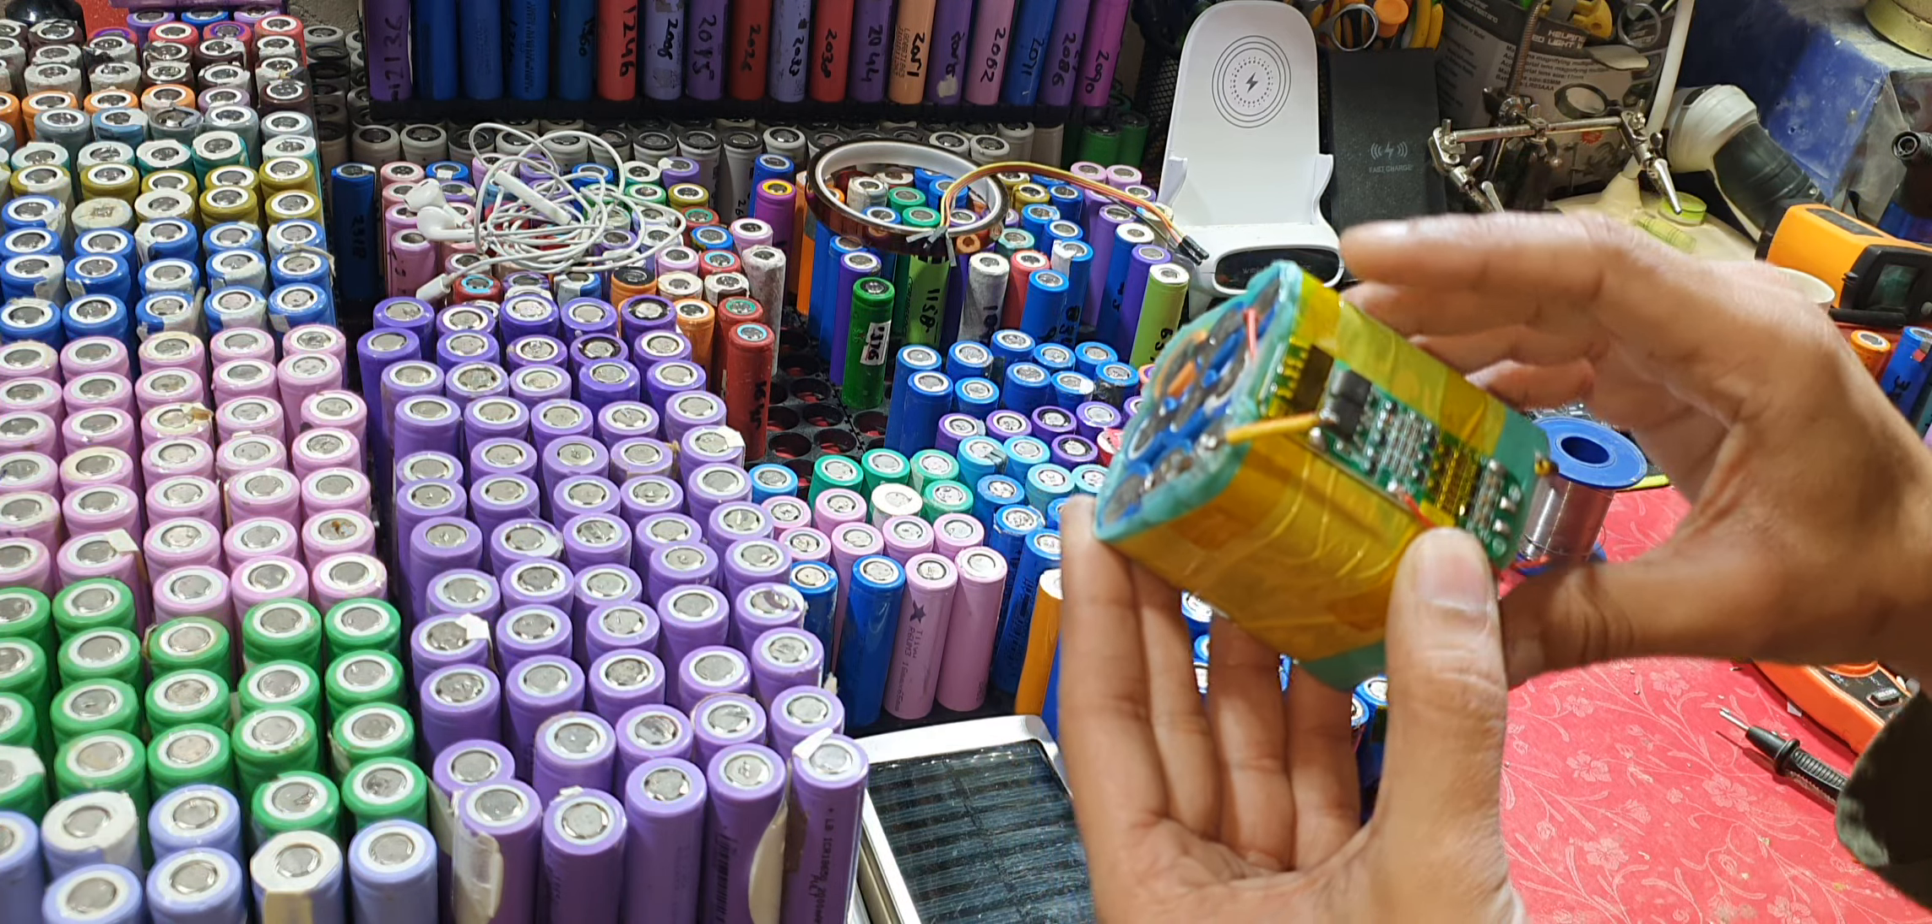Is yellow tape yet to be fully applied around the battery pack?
No.